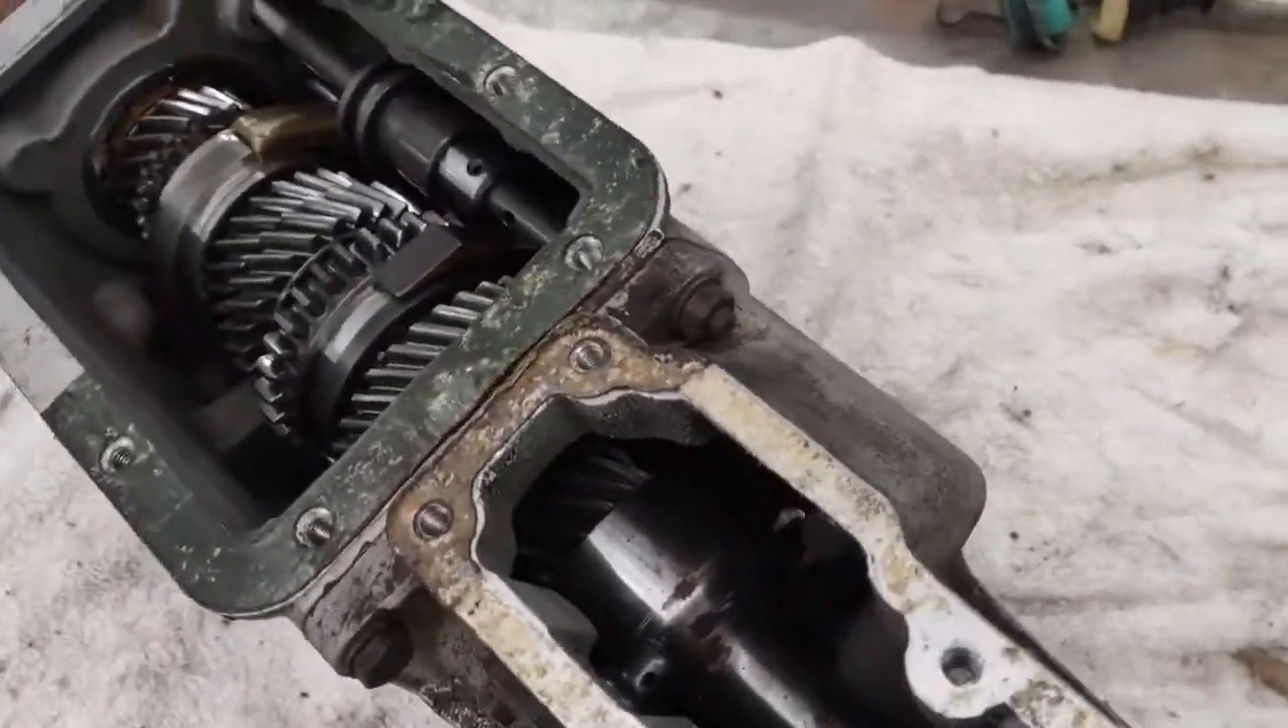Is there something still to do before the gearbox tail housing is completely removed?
Yes.